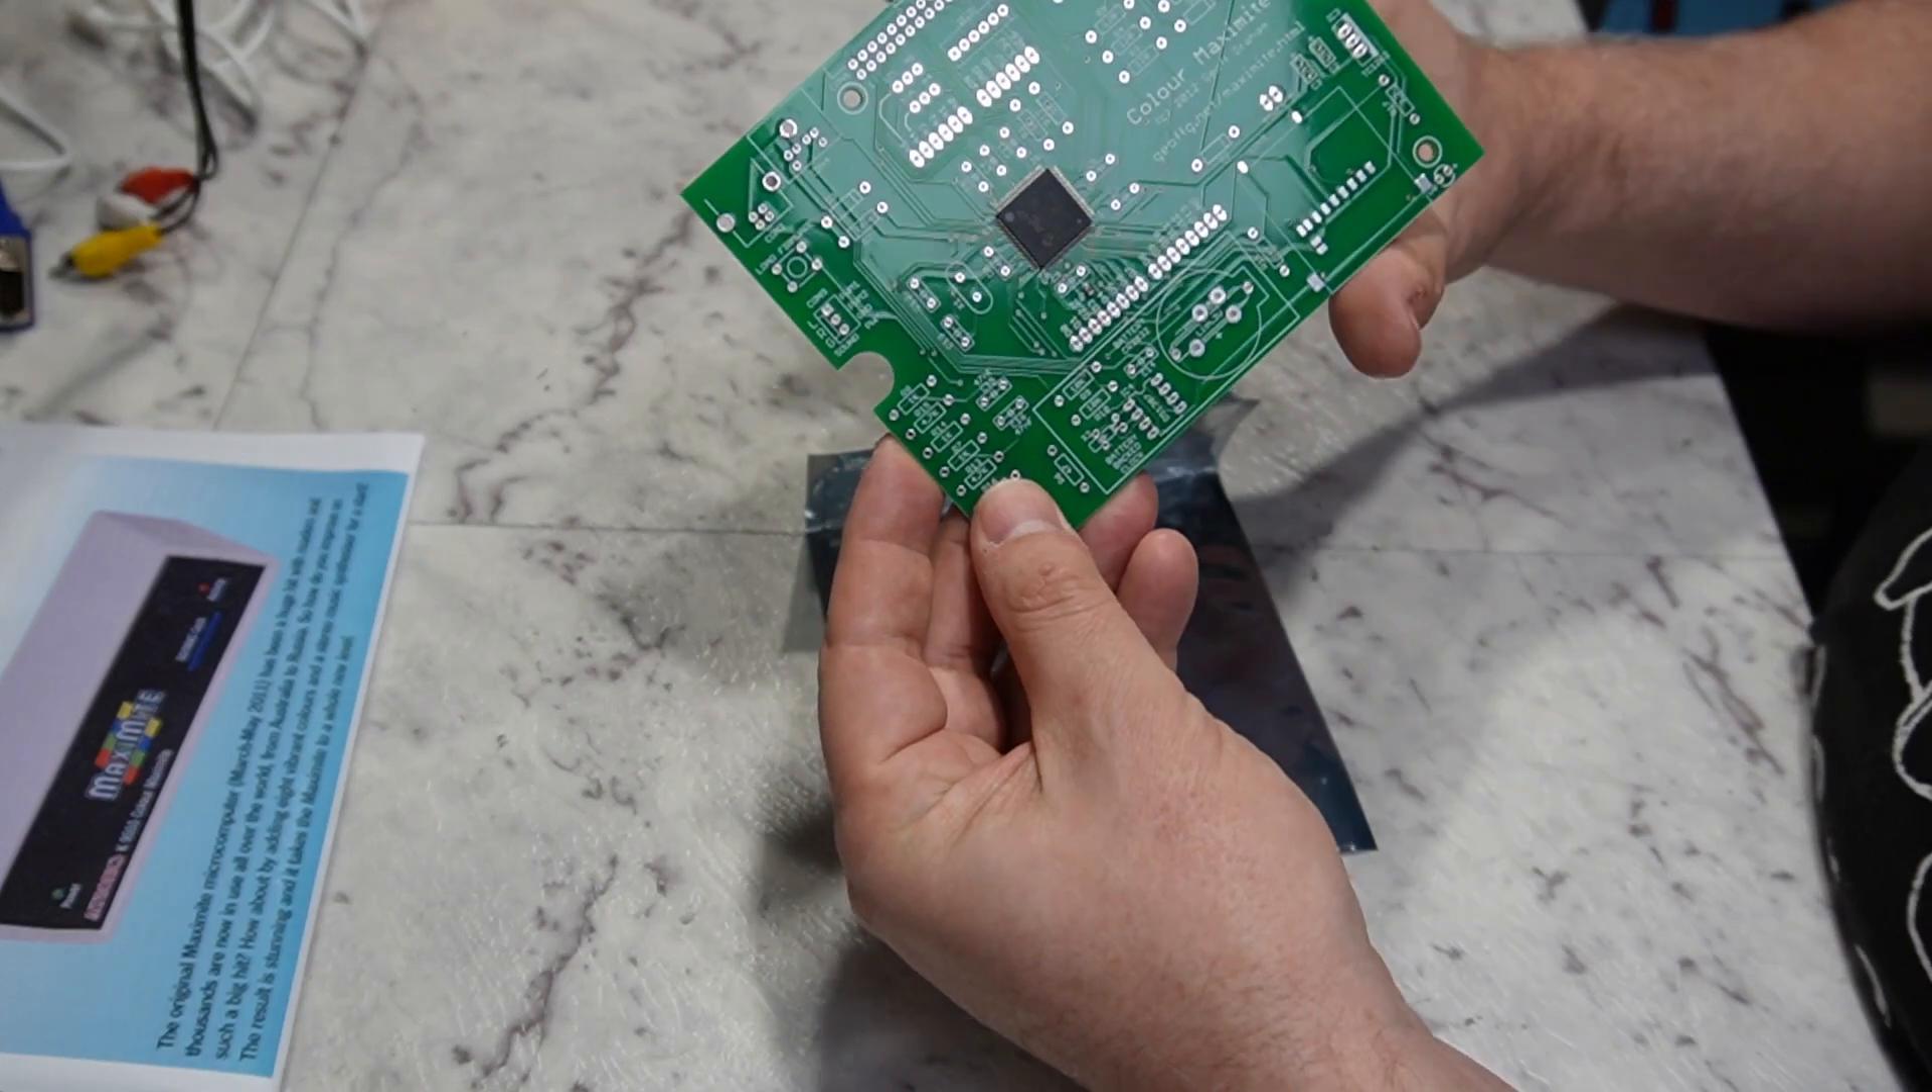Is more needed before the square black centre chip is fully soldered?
No.